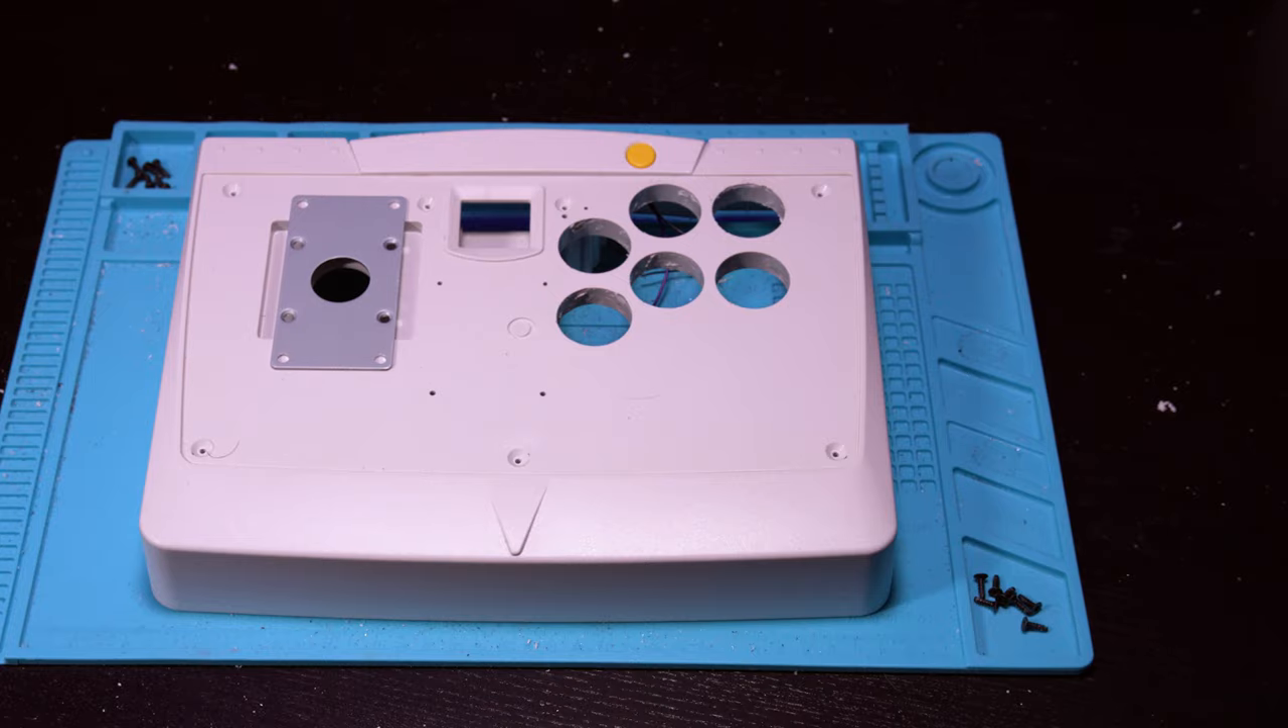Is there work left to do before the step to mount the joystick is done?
Yes.